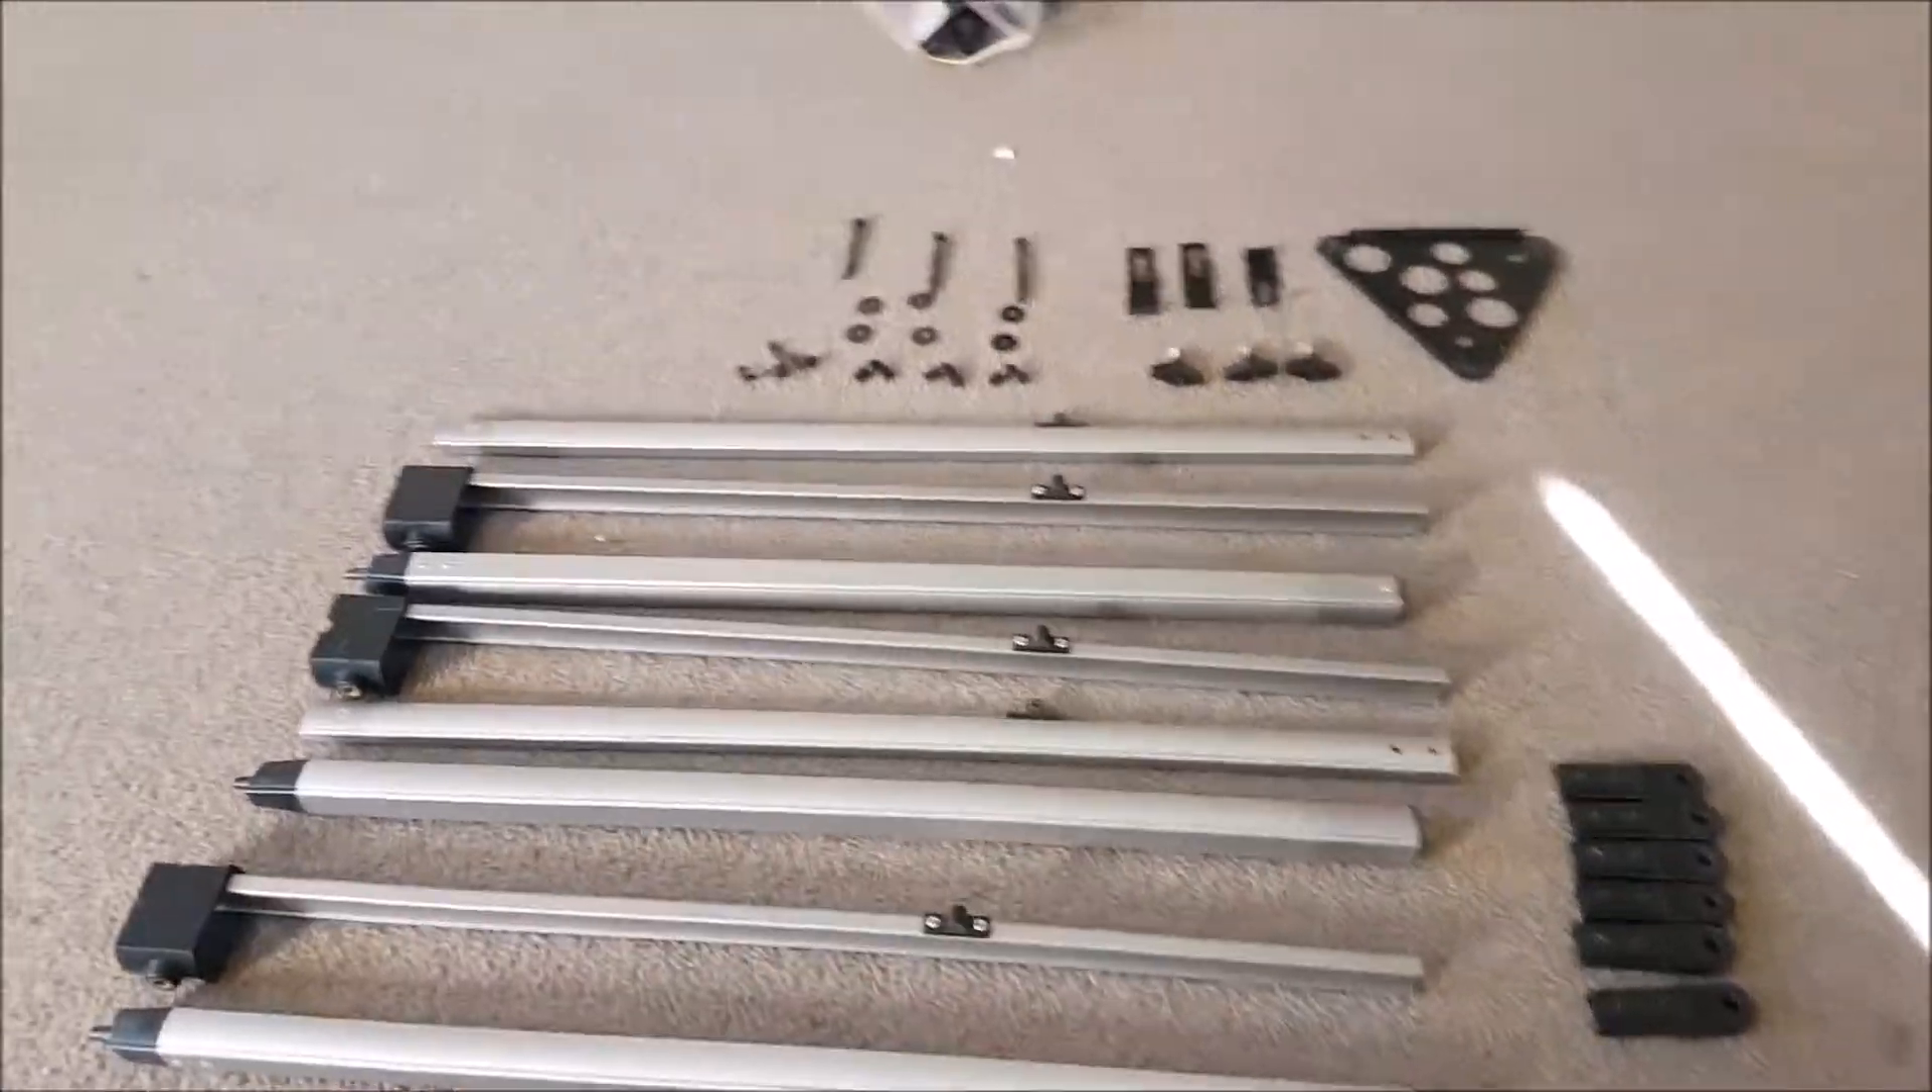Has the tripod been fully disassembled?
Yes.